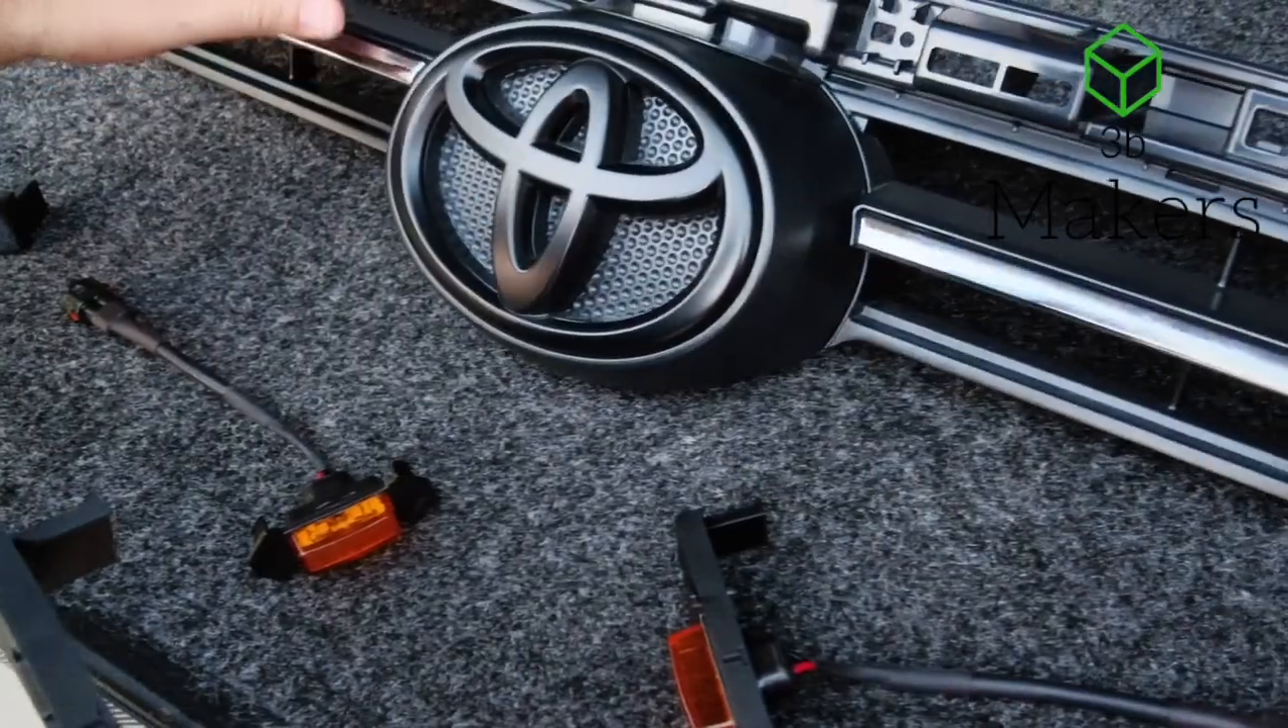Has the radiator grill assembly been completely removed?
Yes.